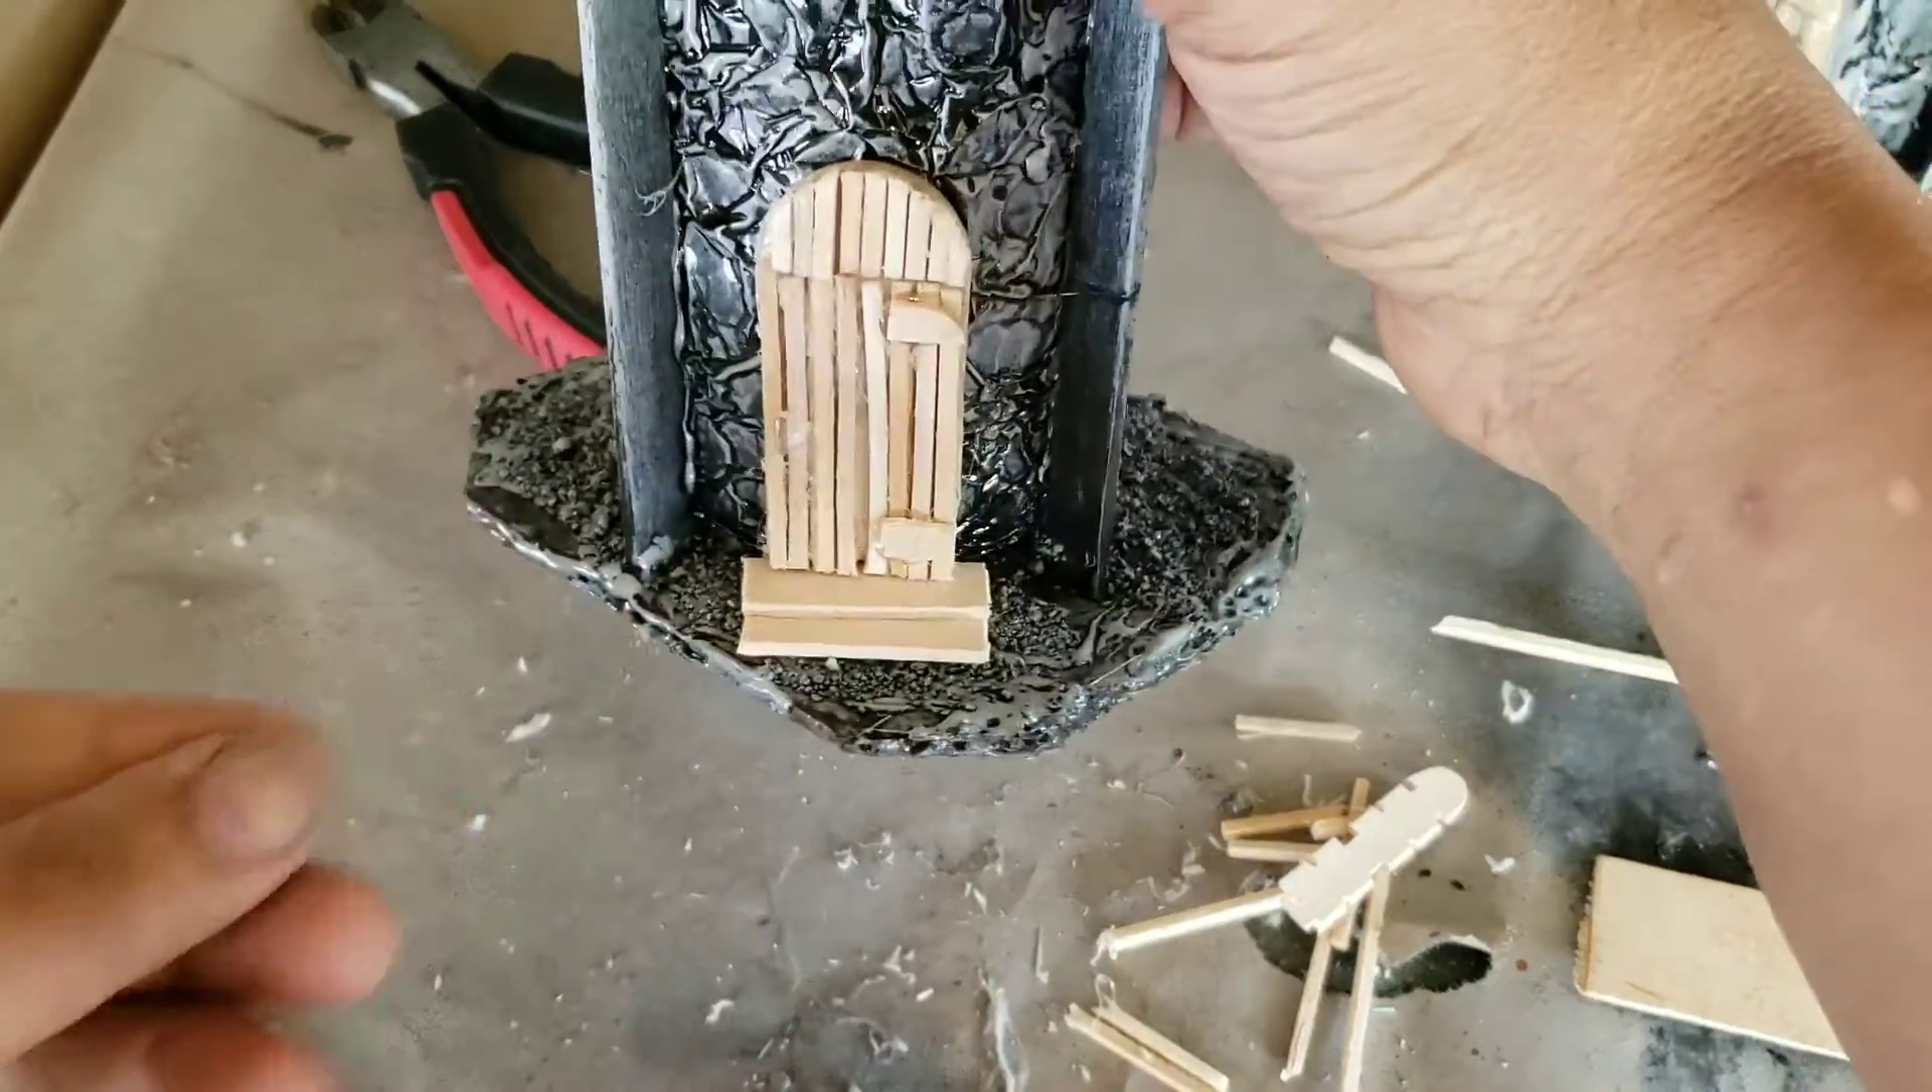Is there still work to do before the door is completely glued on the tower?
No.